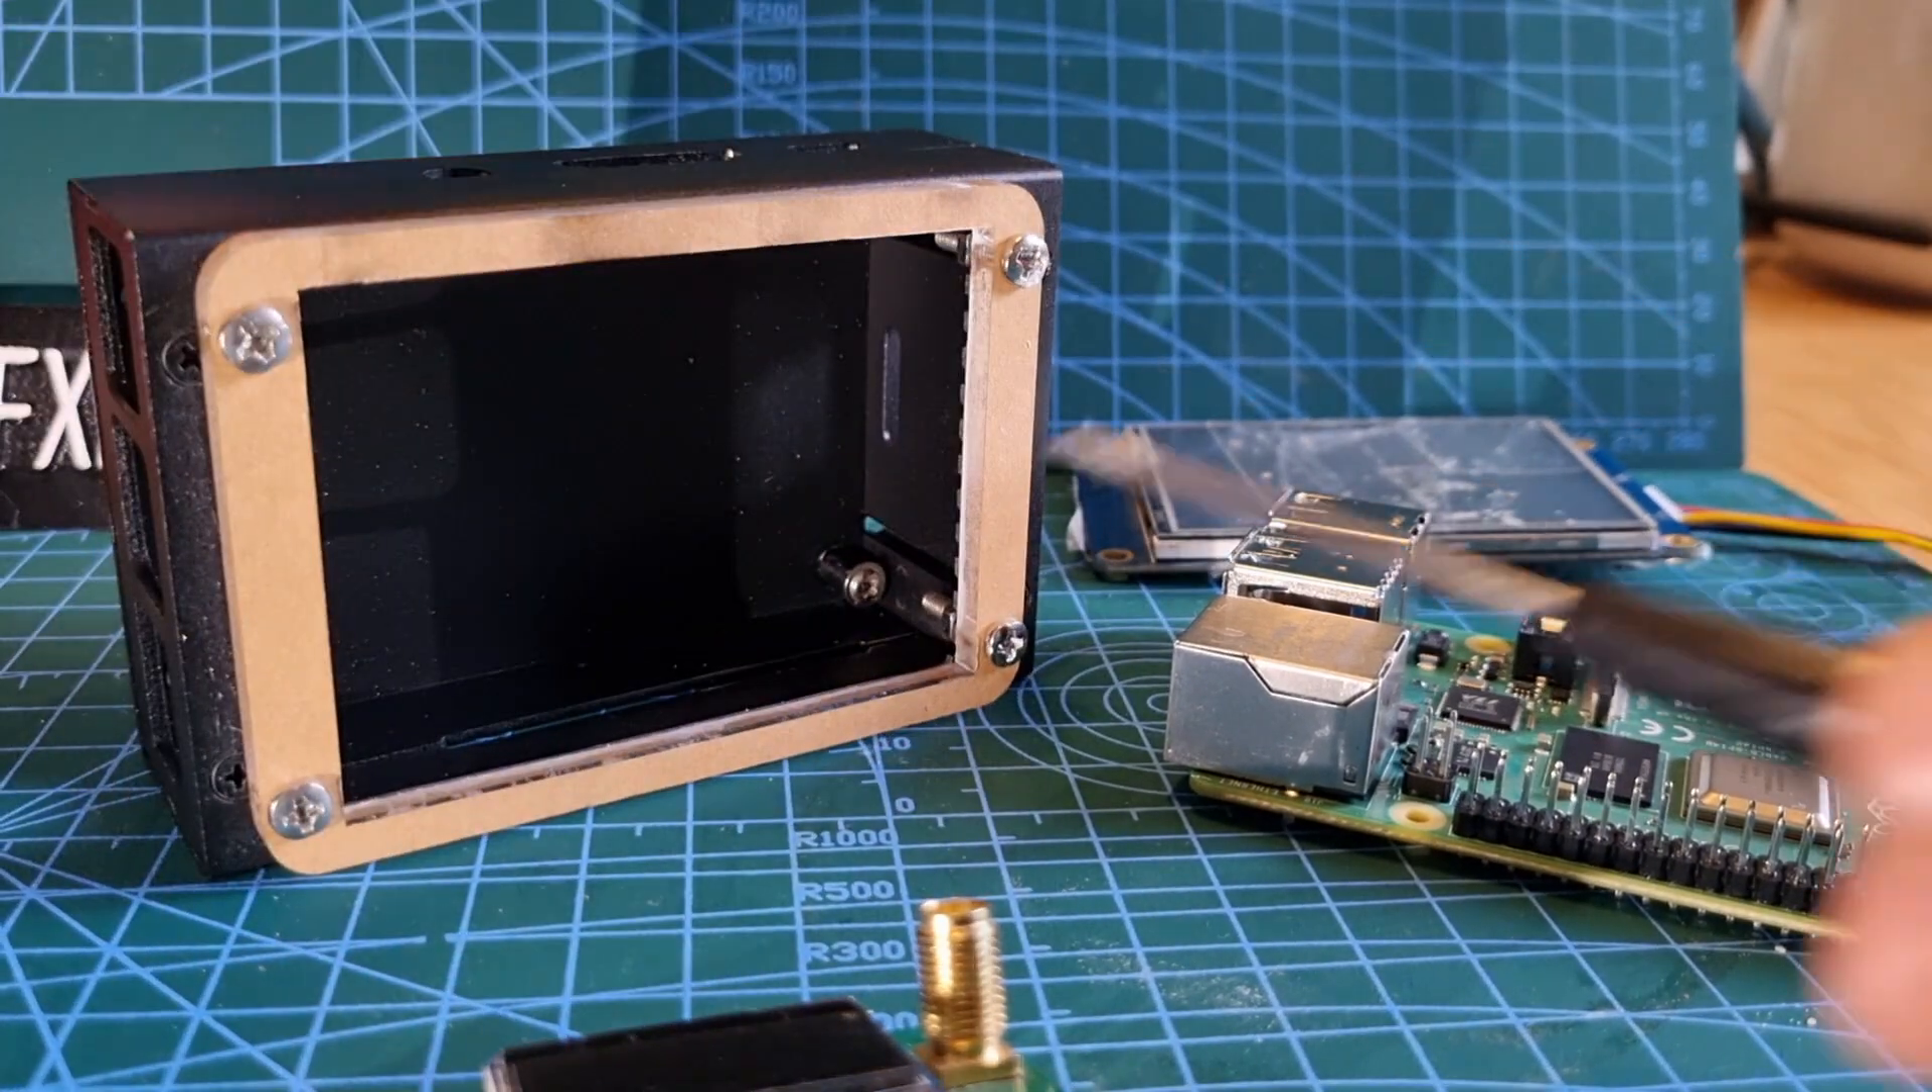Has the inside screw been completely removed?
No.